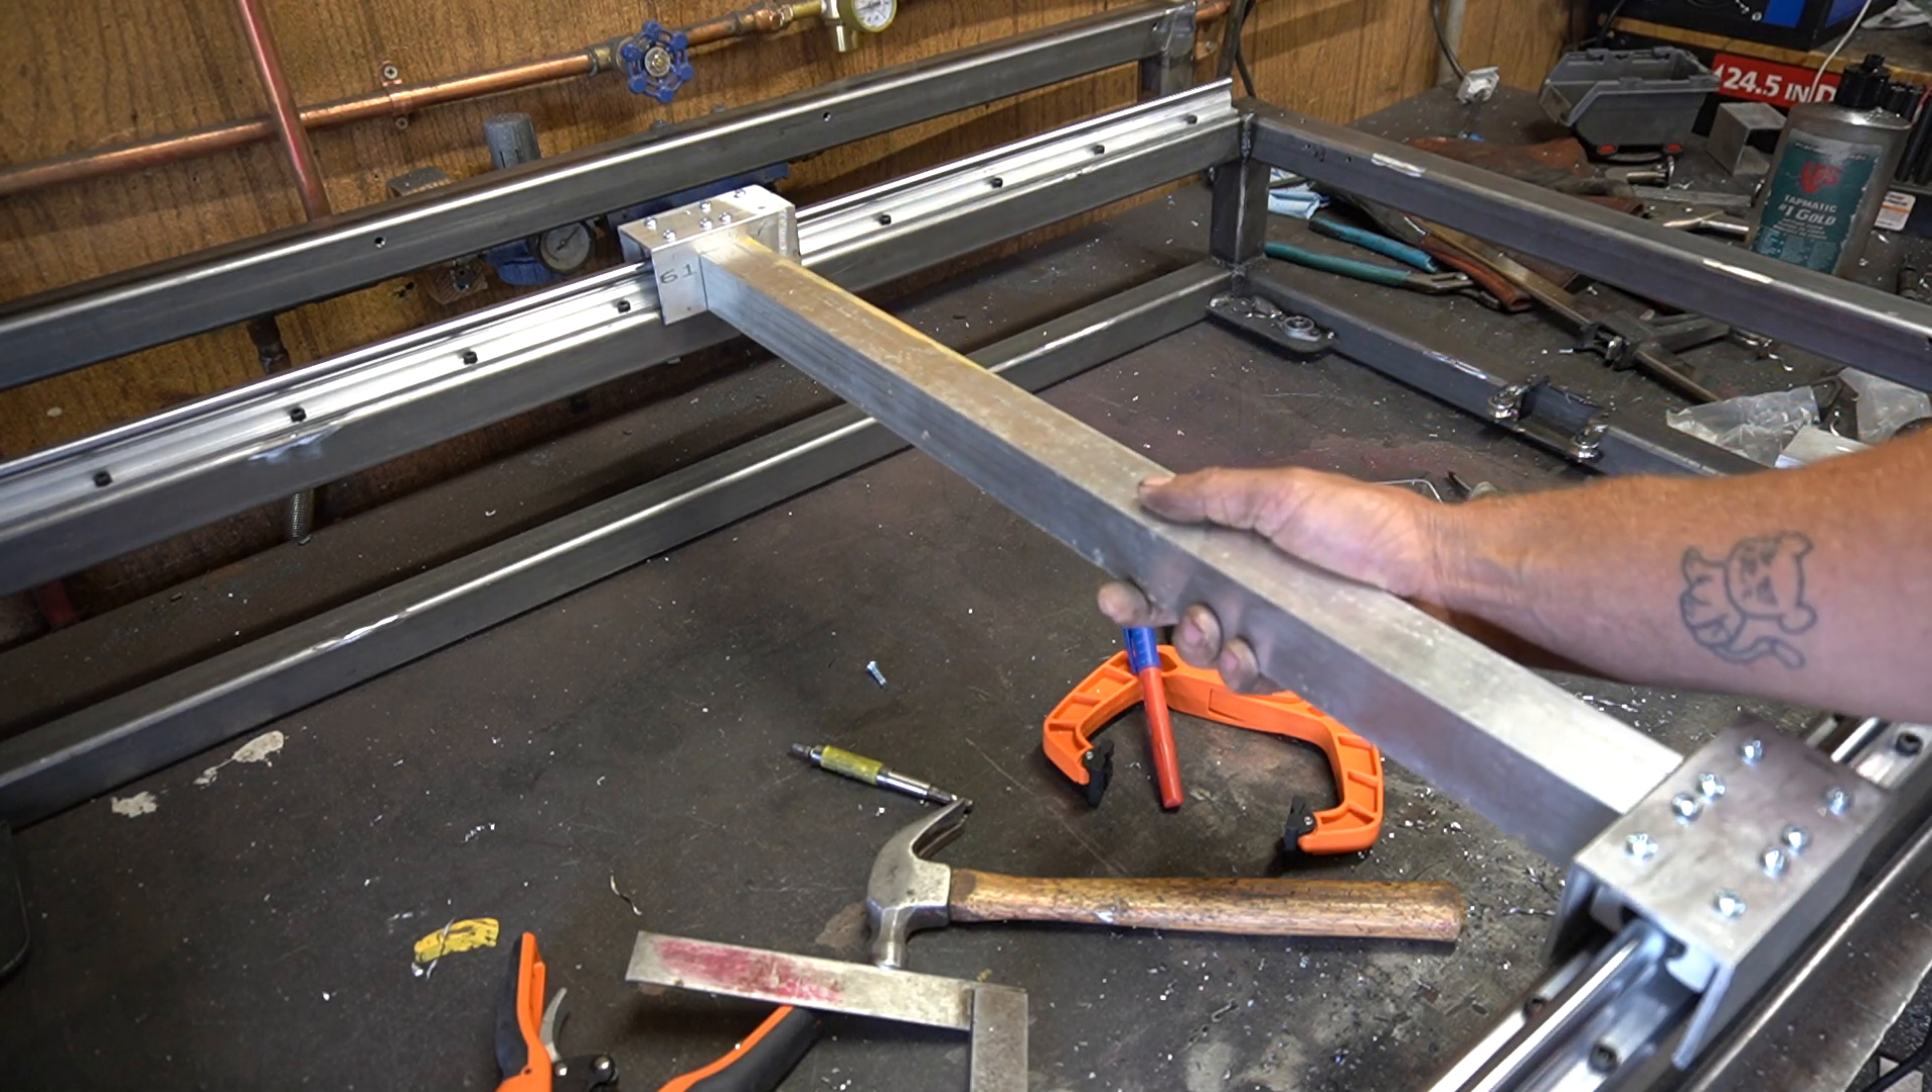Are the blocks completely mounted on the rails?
Yes.